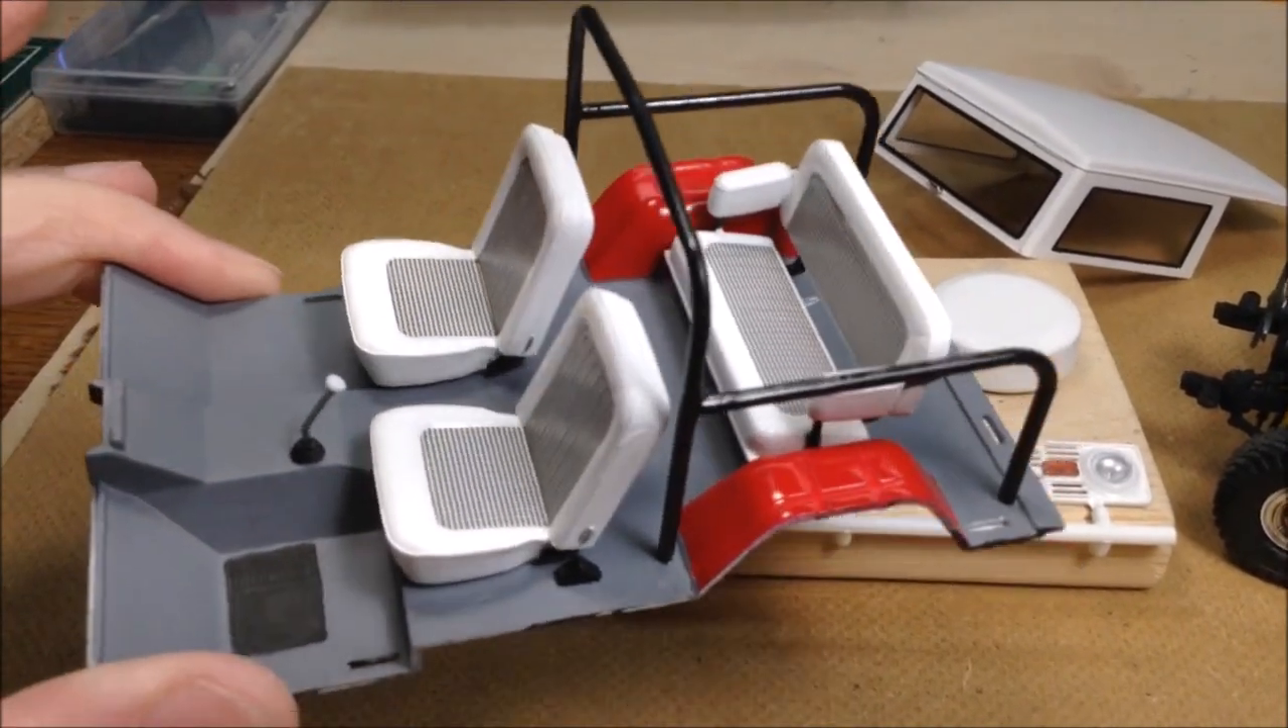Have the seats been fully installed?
Yes.